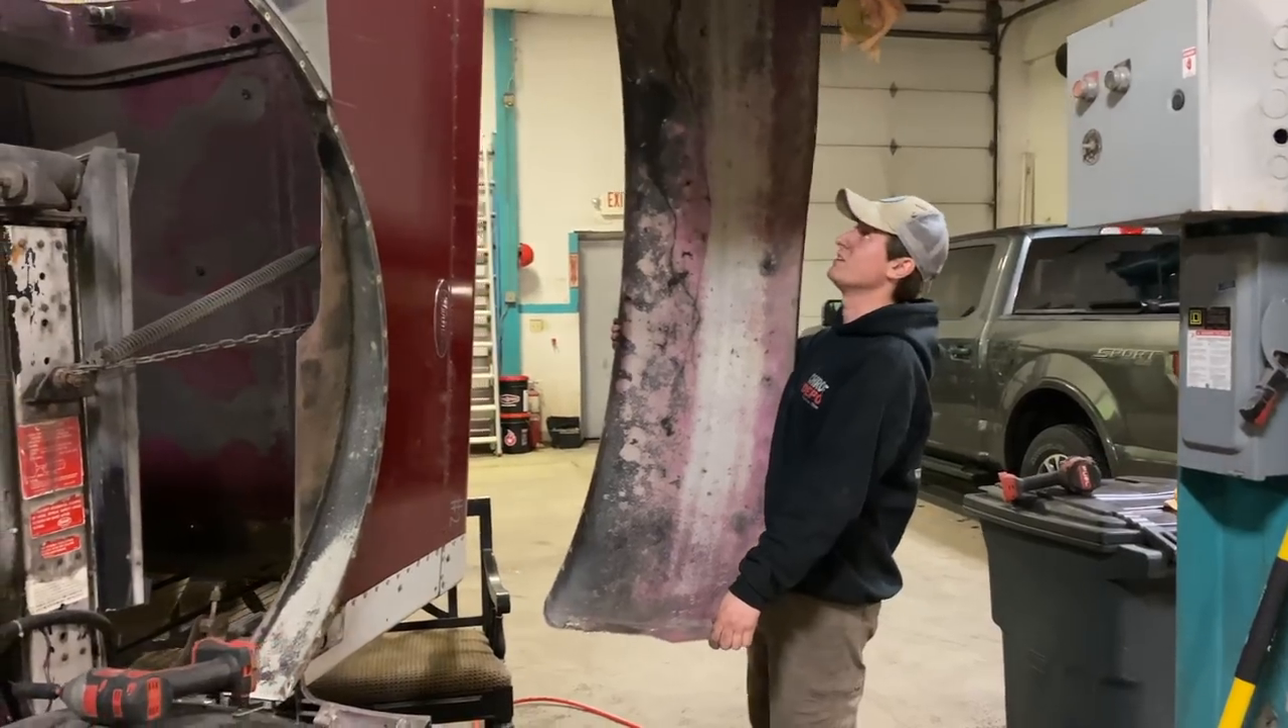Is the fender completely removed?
Yes.